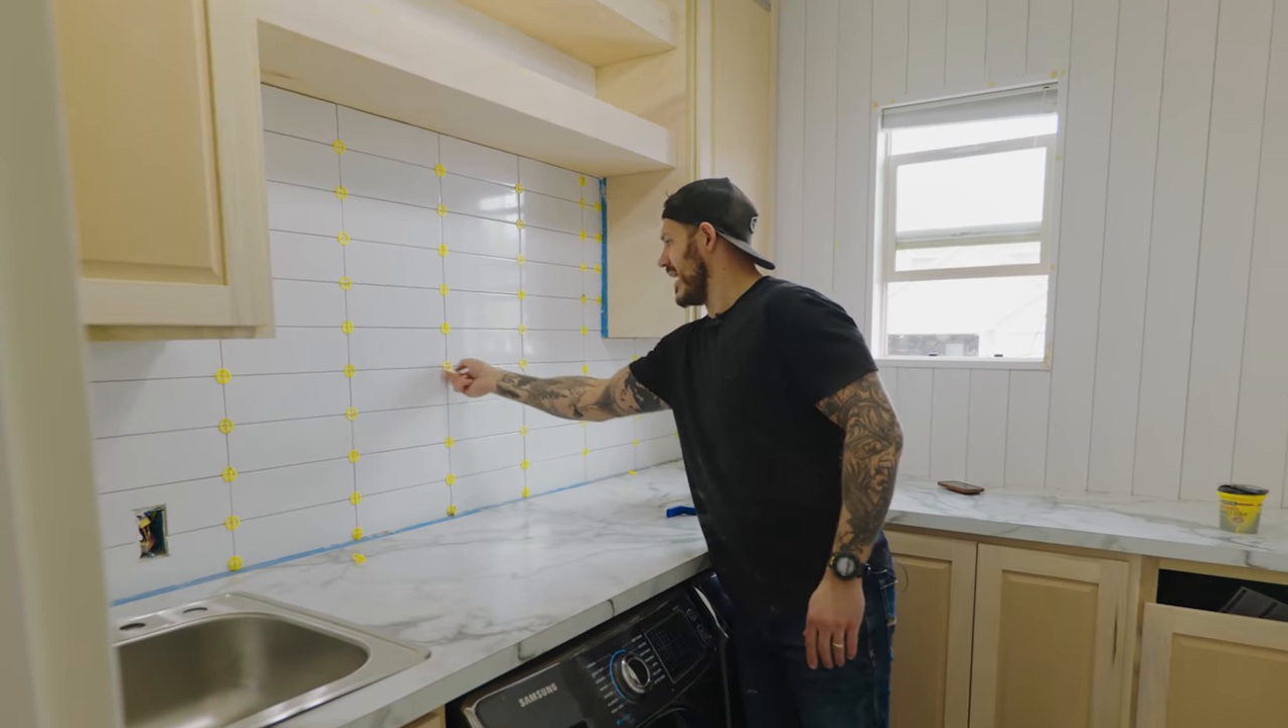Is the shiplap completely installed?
Yes.